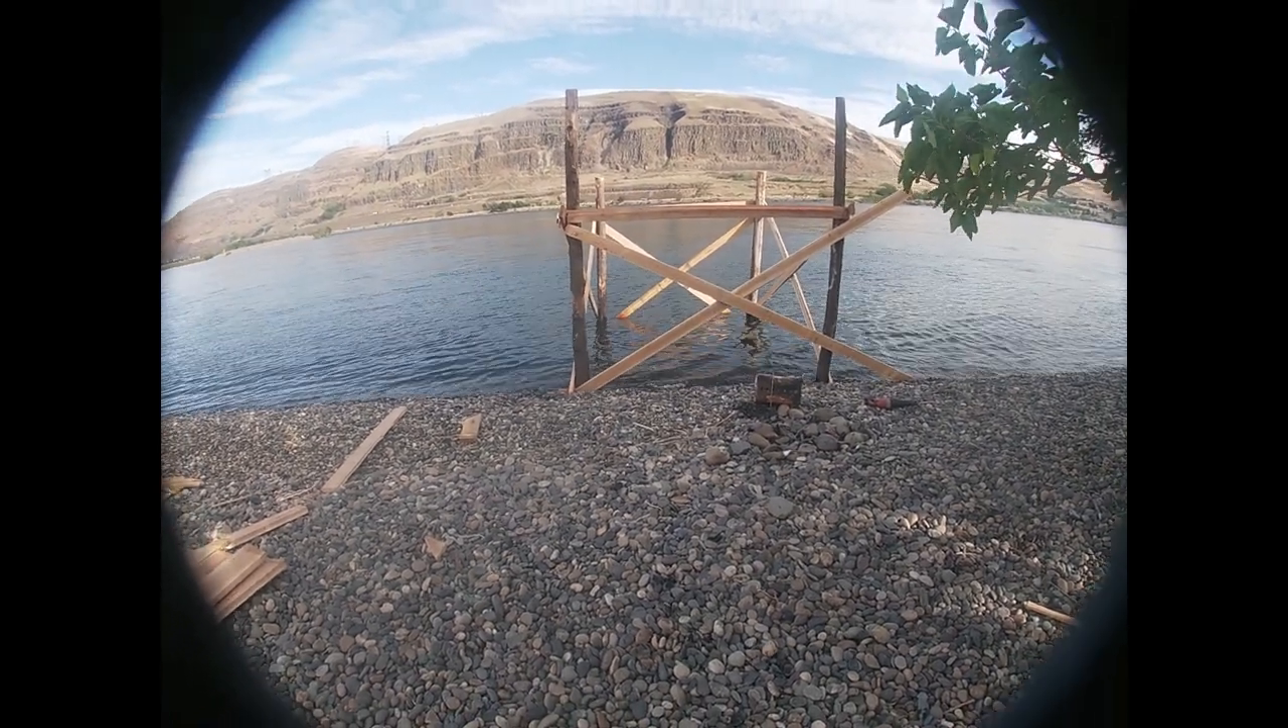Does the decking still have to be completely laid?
Yes.